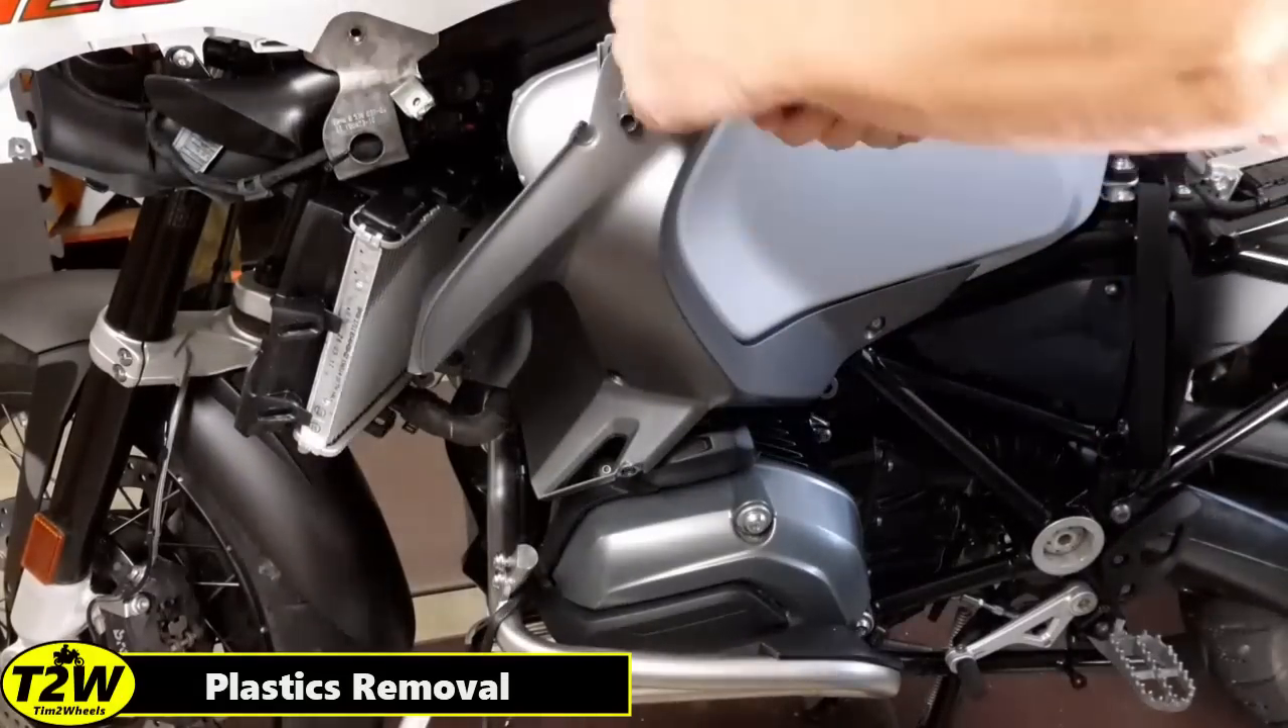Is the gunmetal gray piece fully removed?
No.